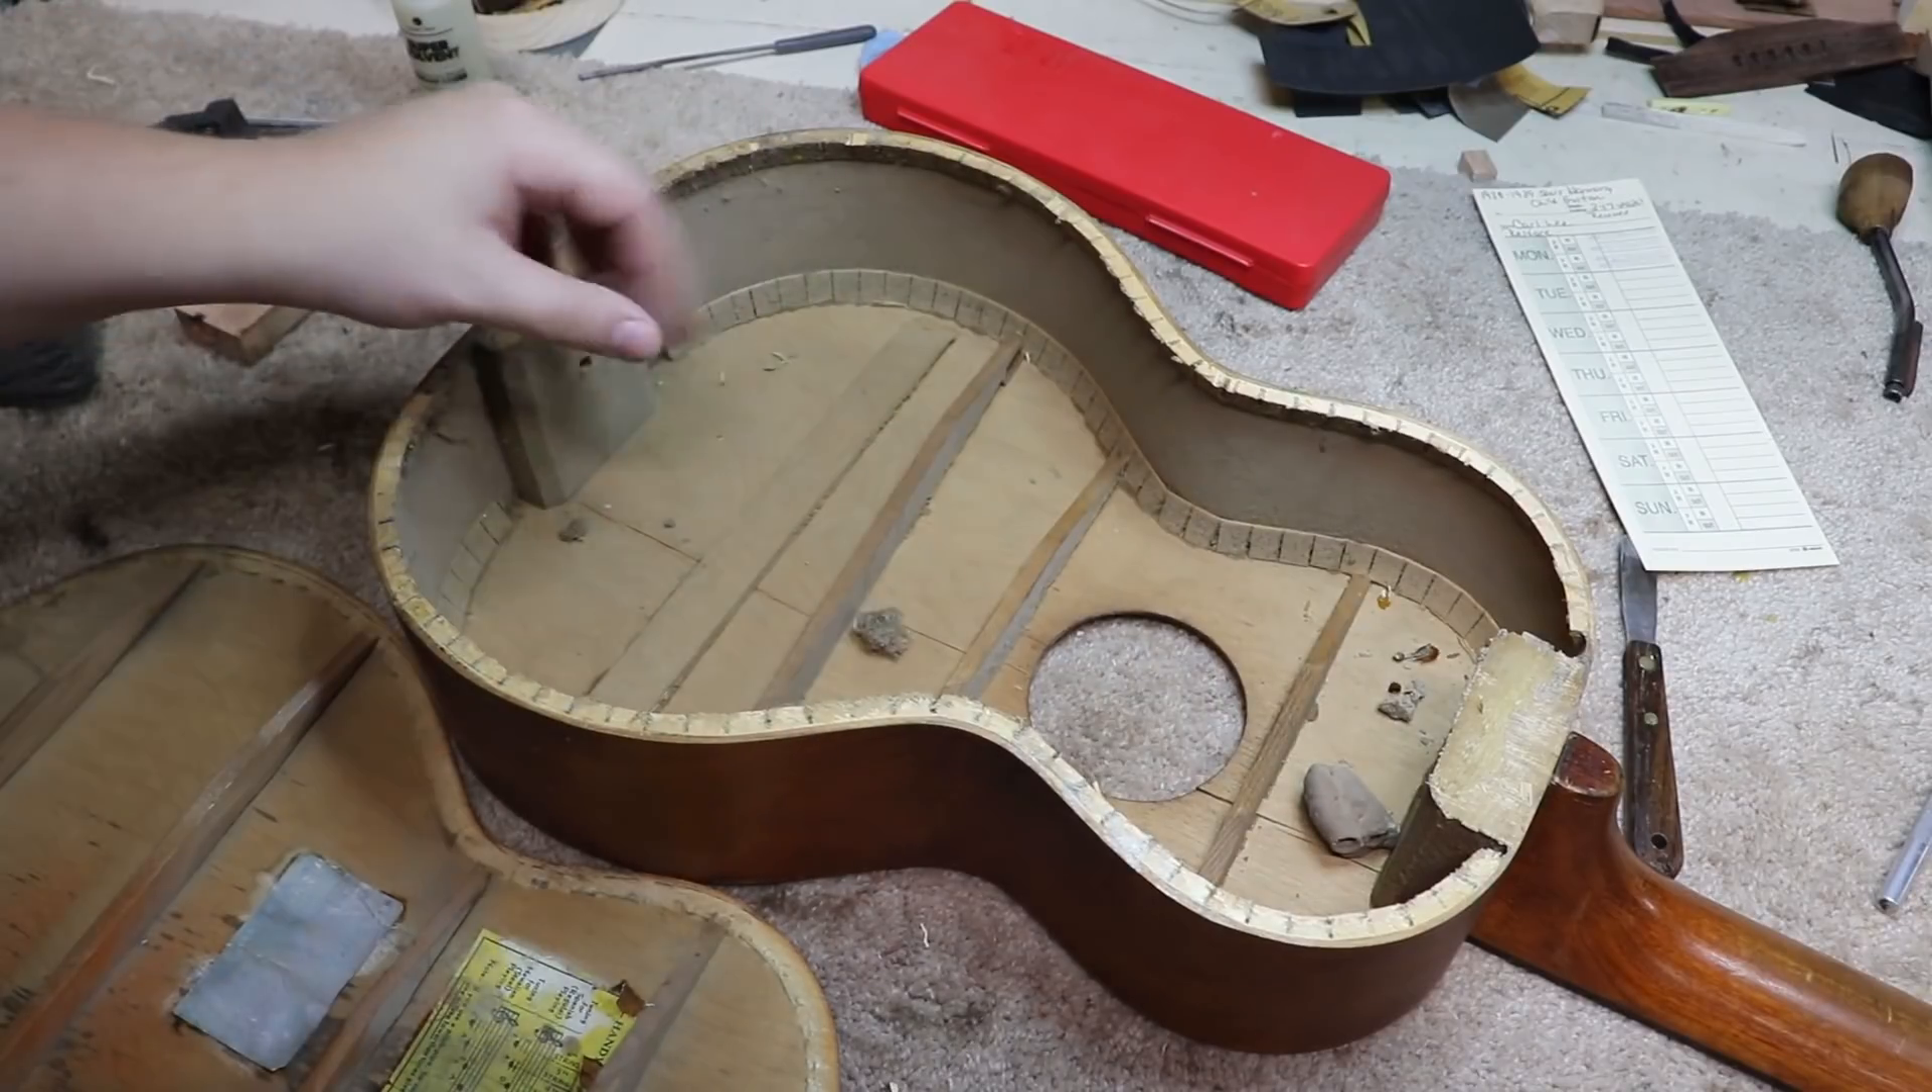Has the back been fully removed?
Yes.